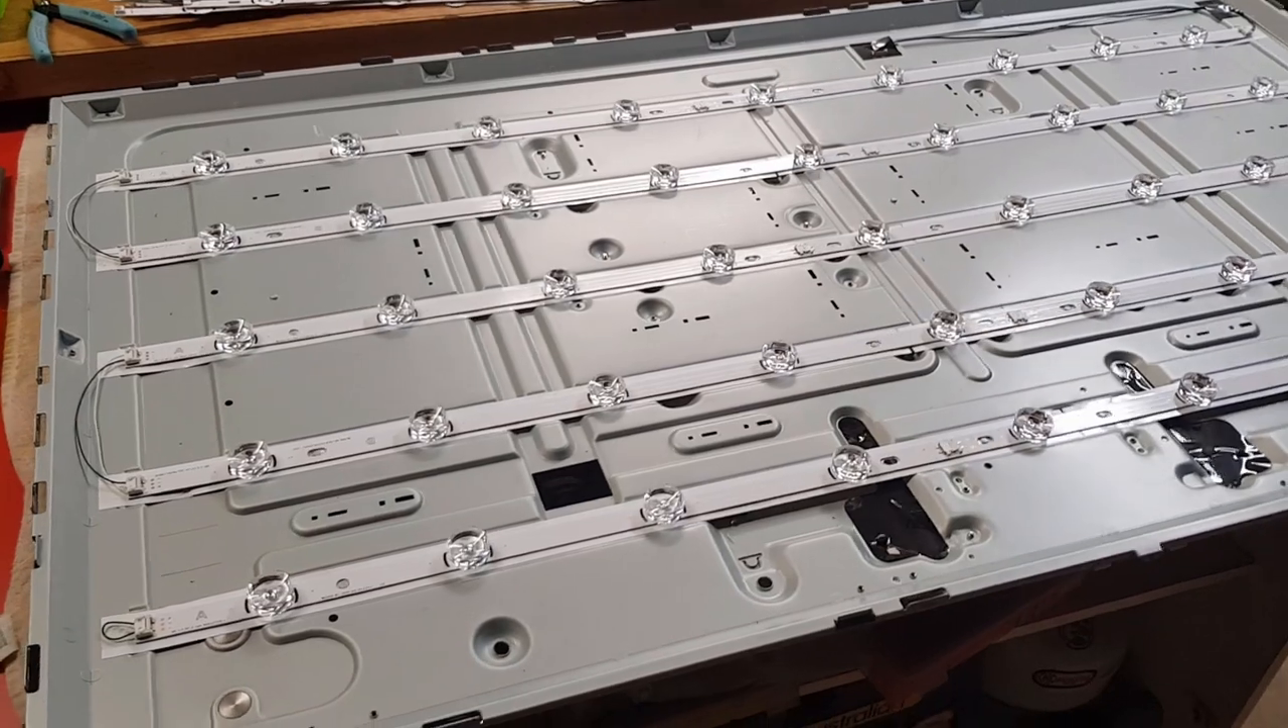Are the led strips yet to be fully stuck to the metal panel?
No.